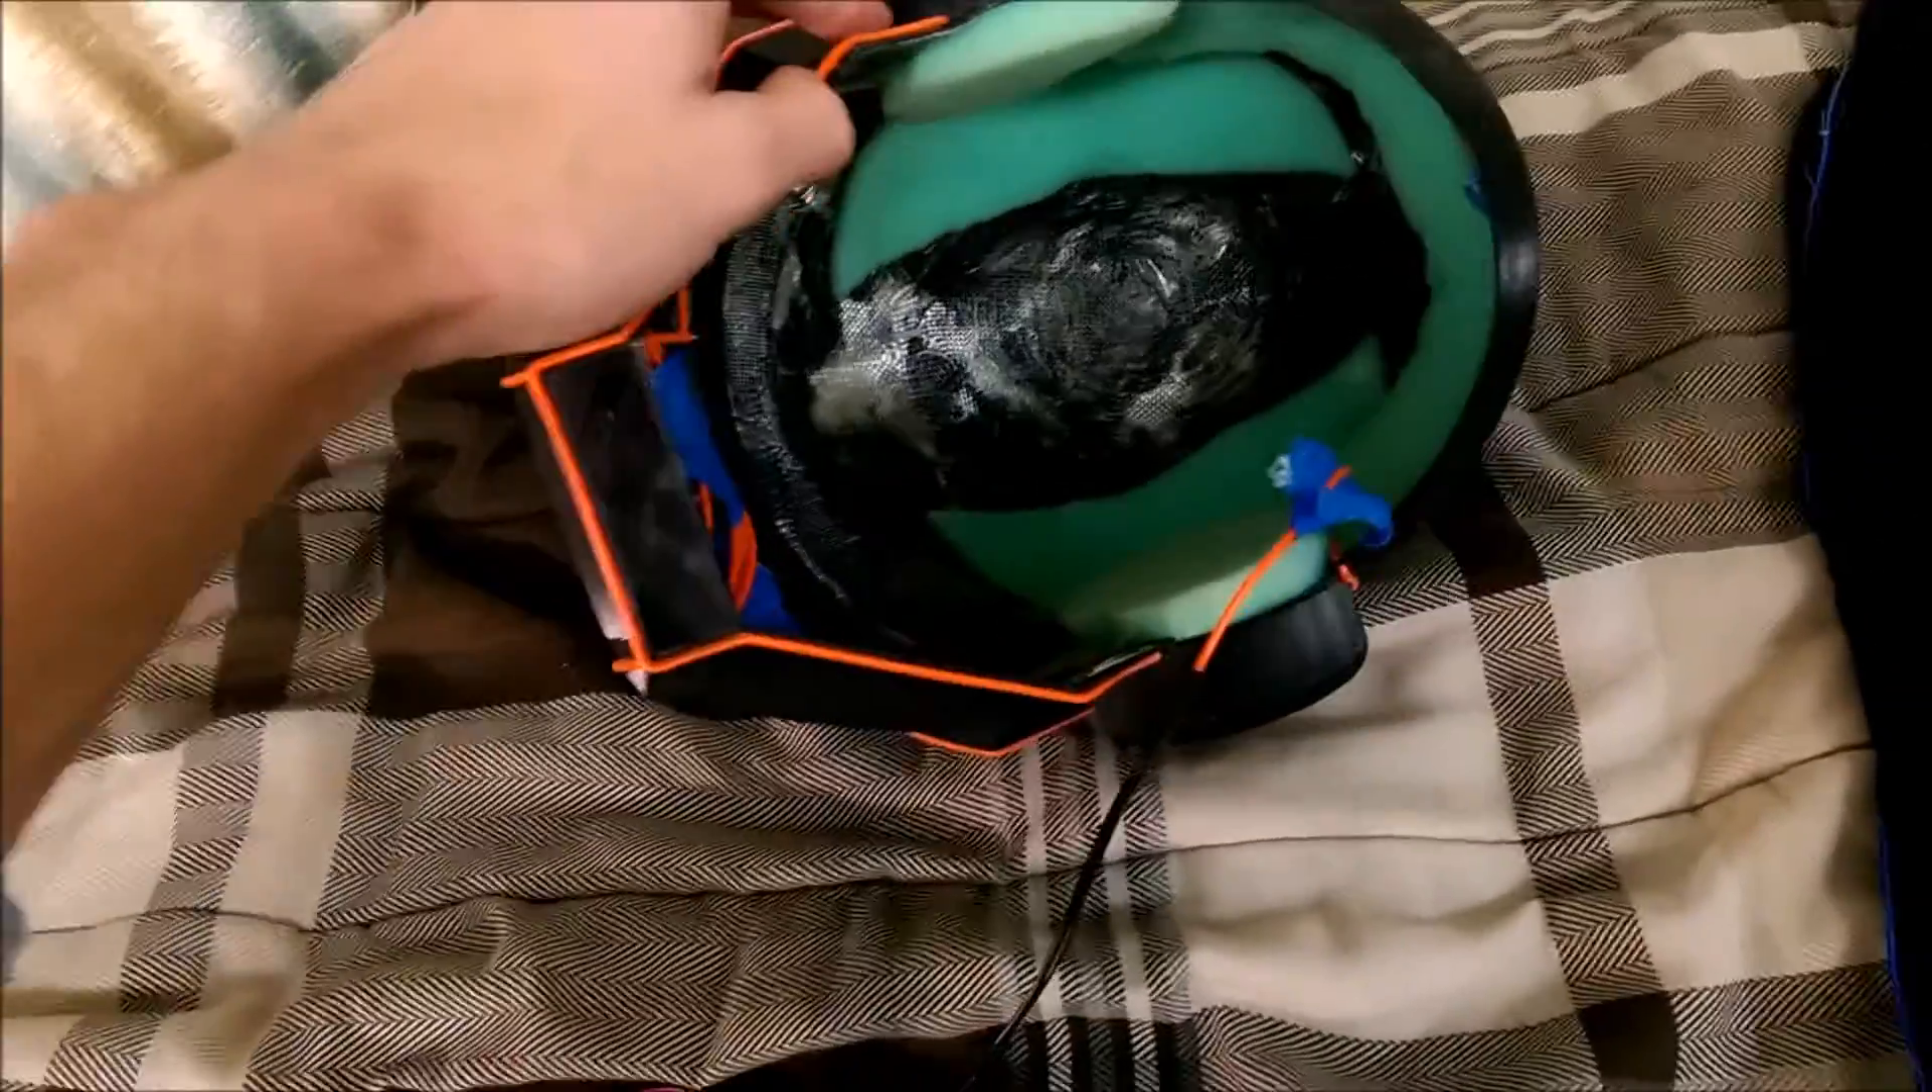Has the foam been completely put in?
Yes.